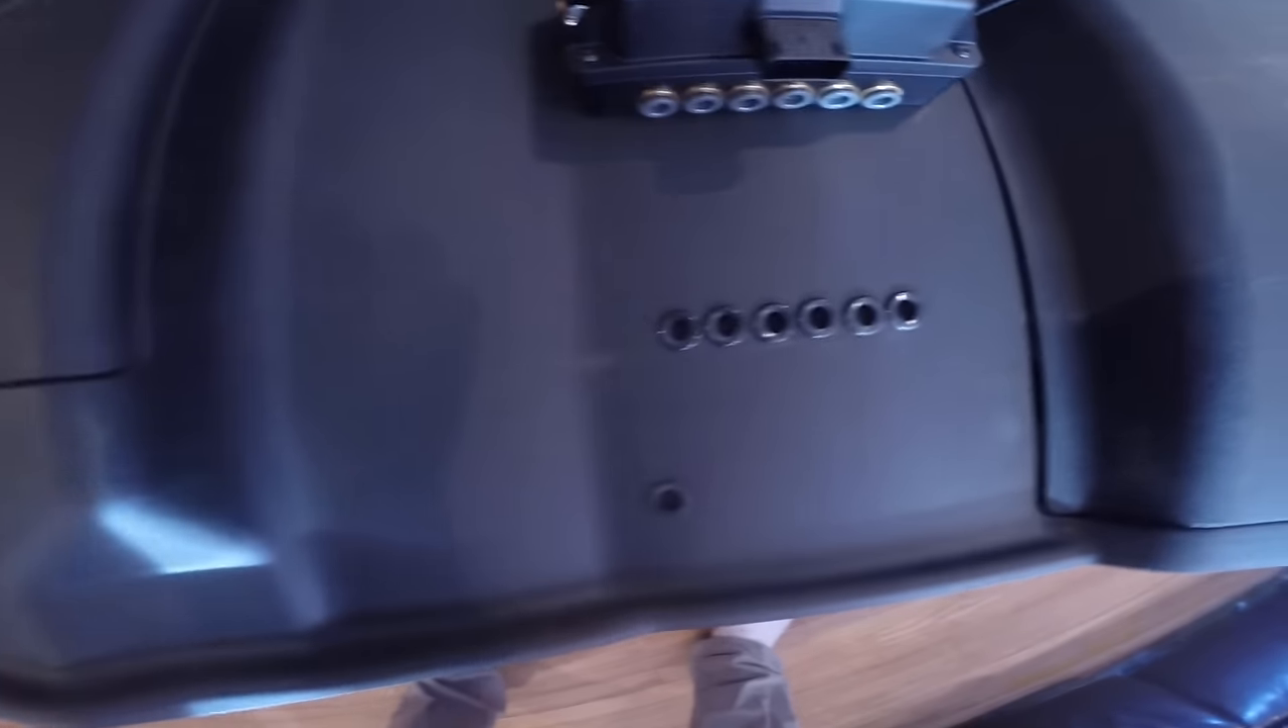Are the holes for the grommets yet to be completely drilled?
No.